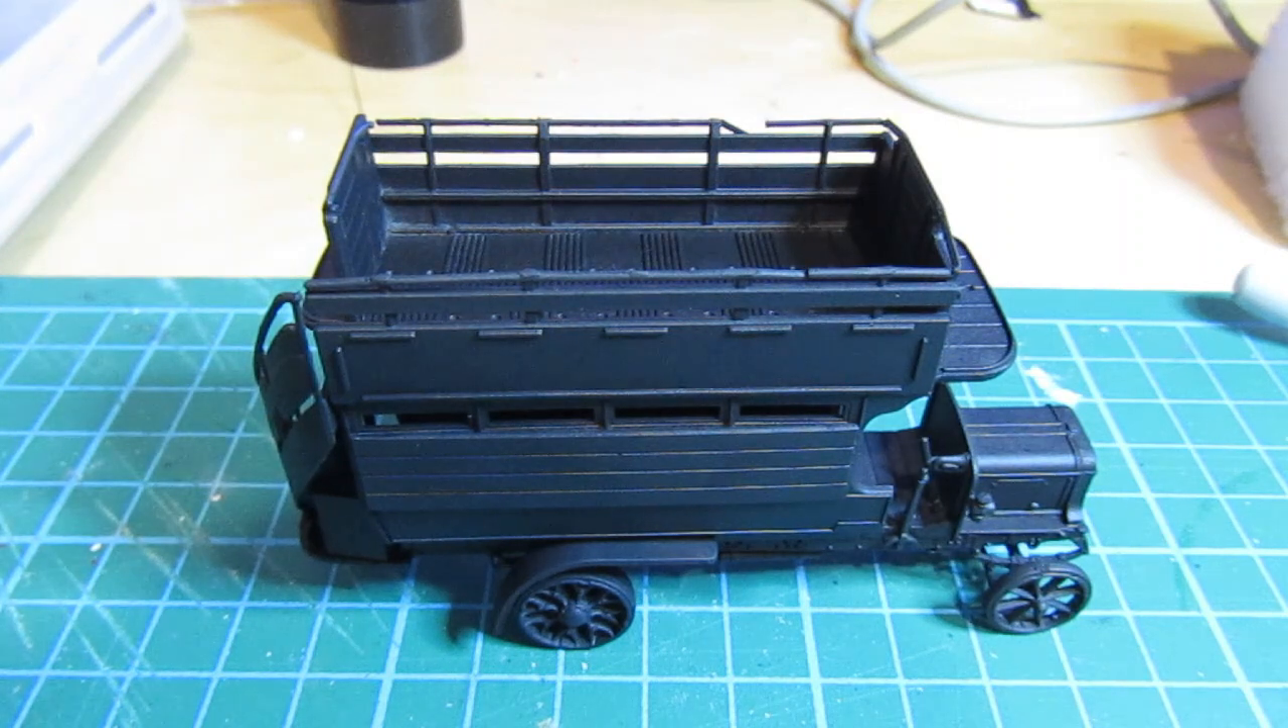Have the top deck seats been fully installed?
No.